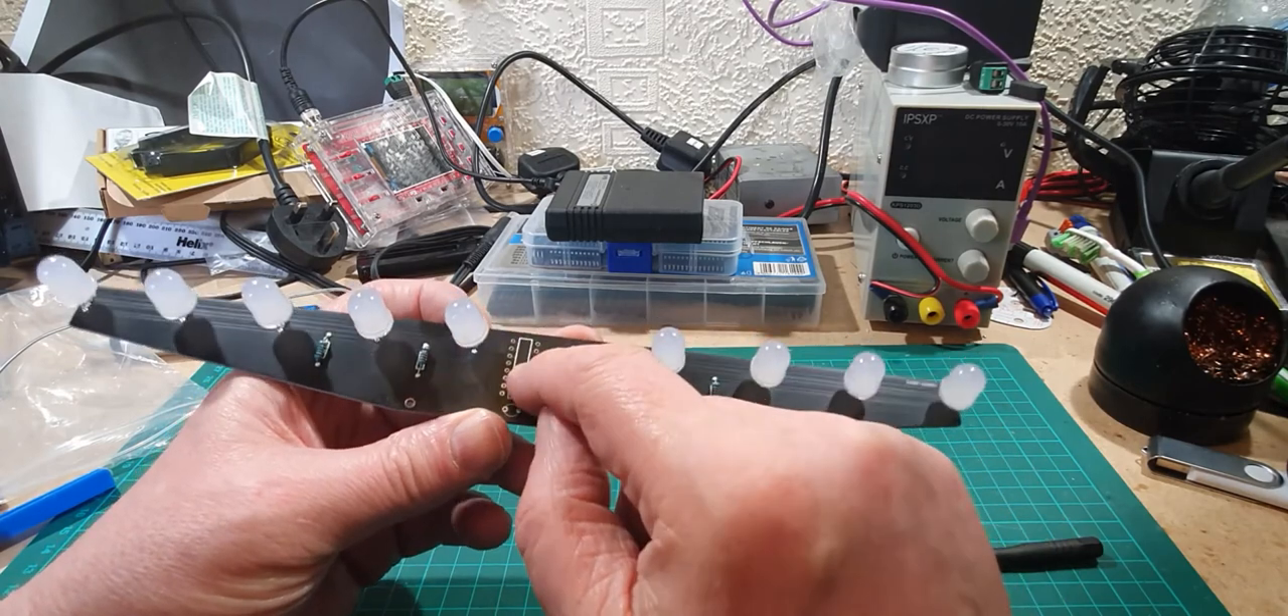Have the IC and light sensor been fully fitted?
No.